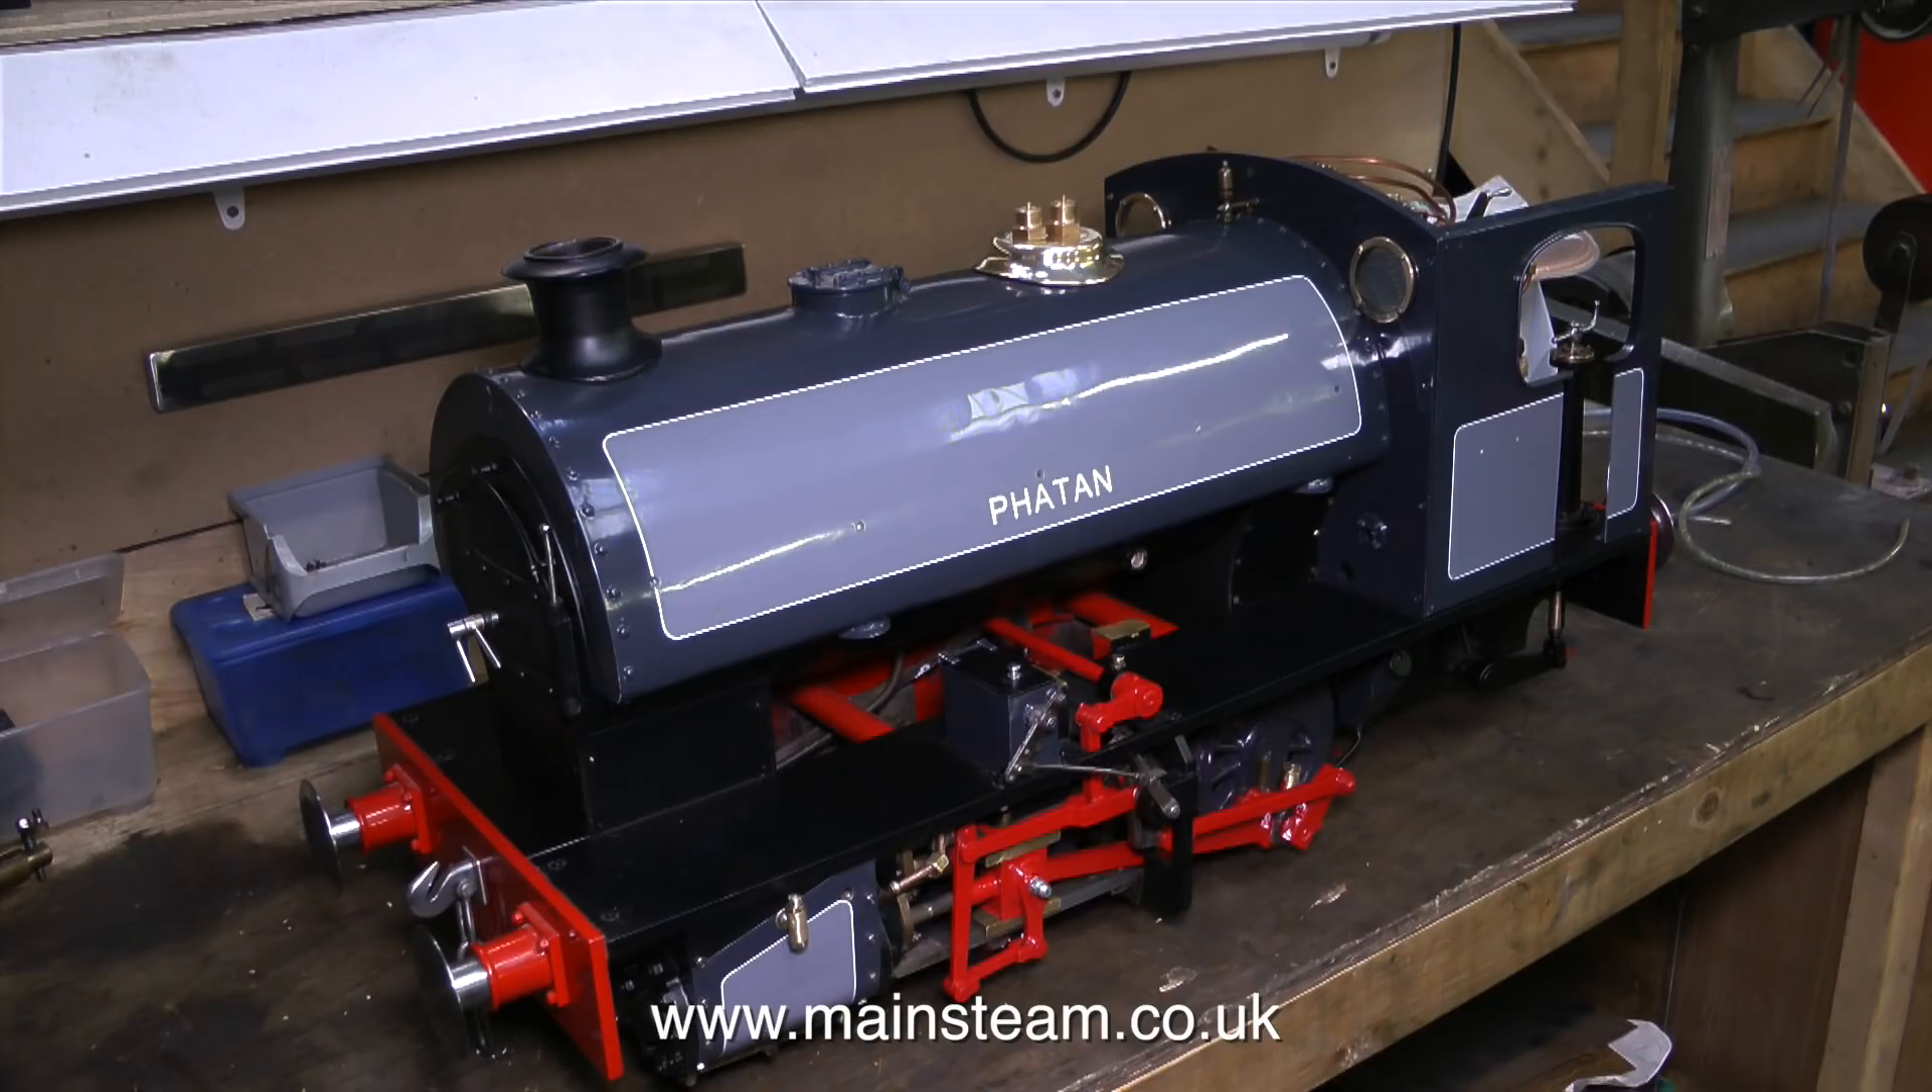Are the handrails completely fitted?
No.